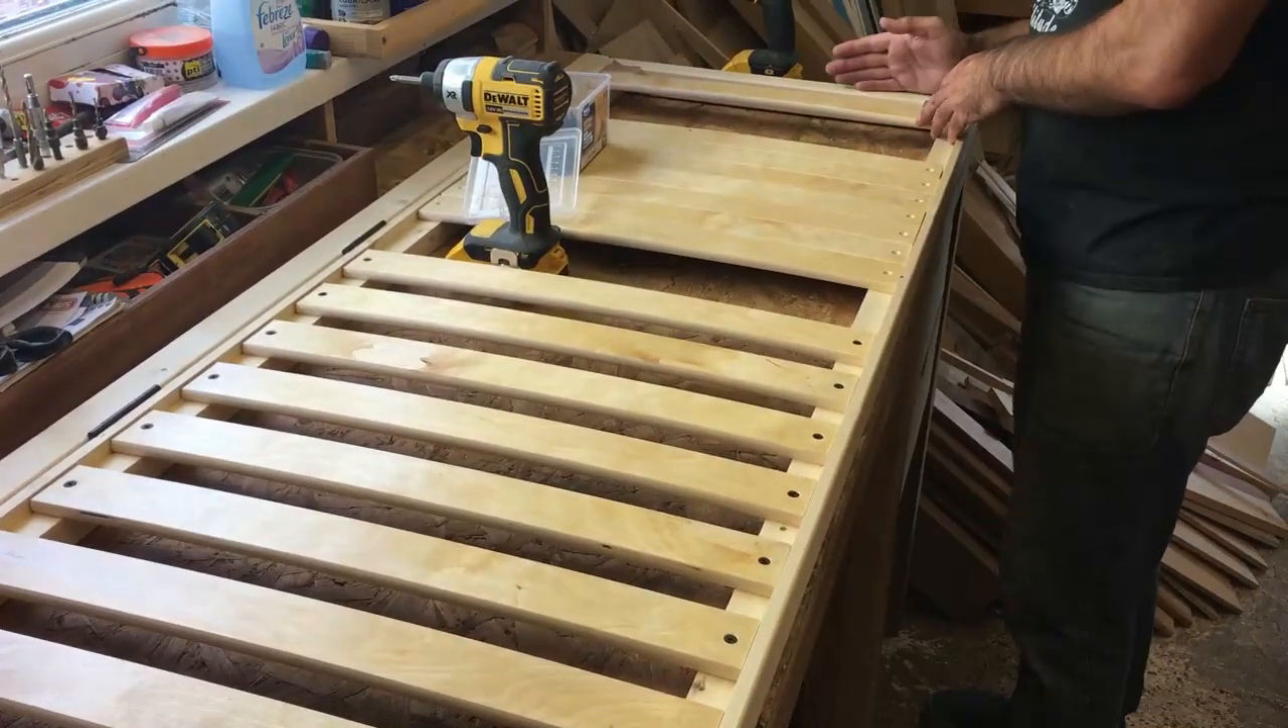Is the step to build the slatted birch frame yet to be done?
Yes.